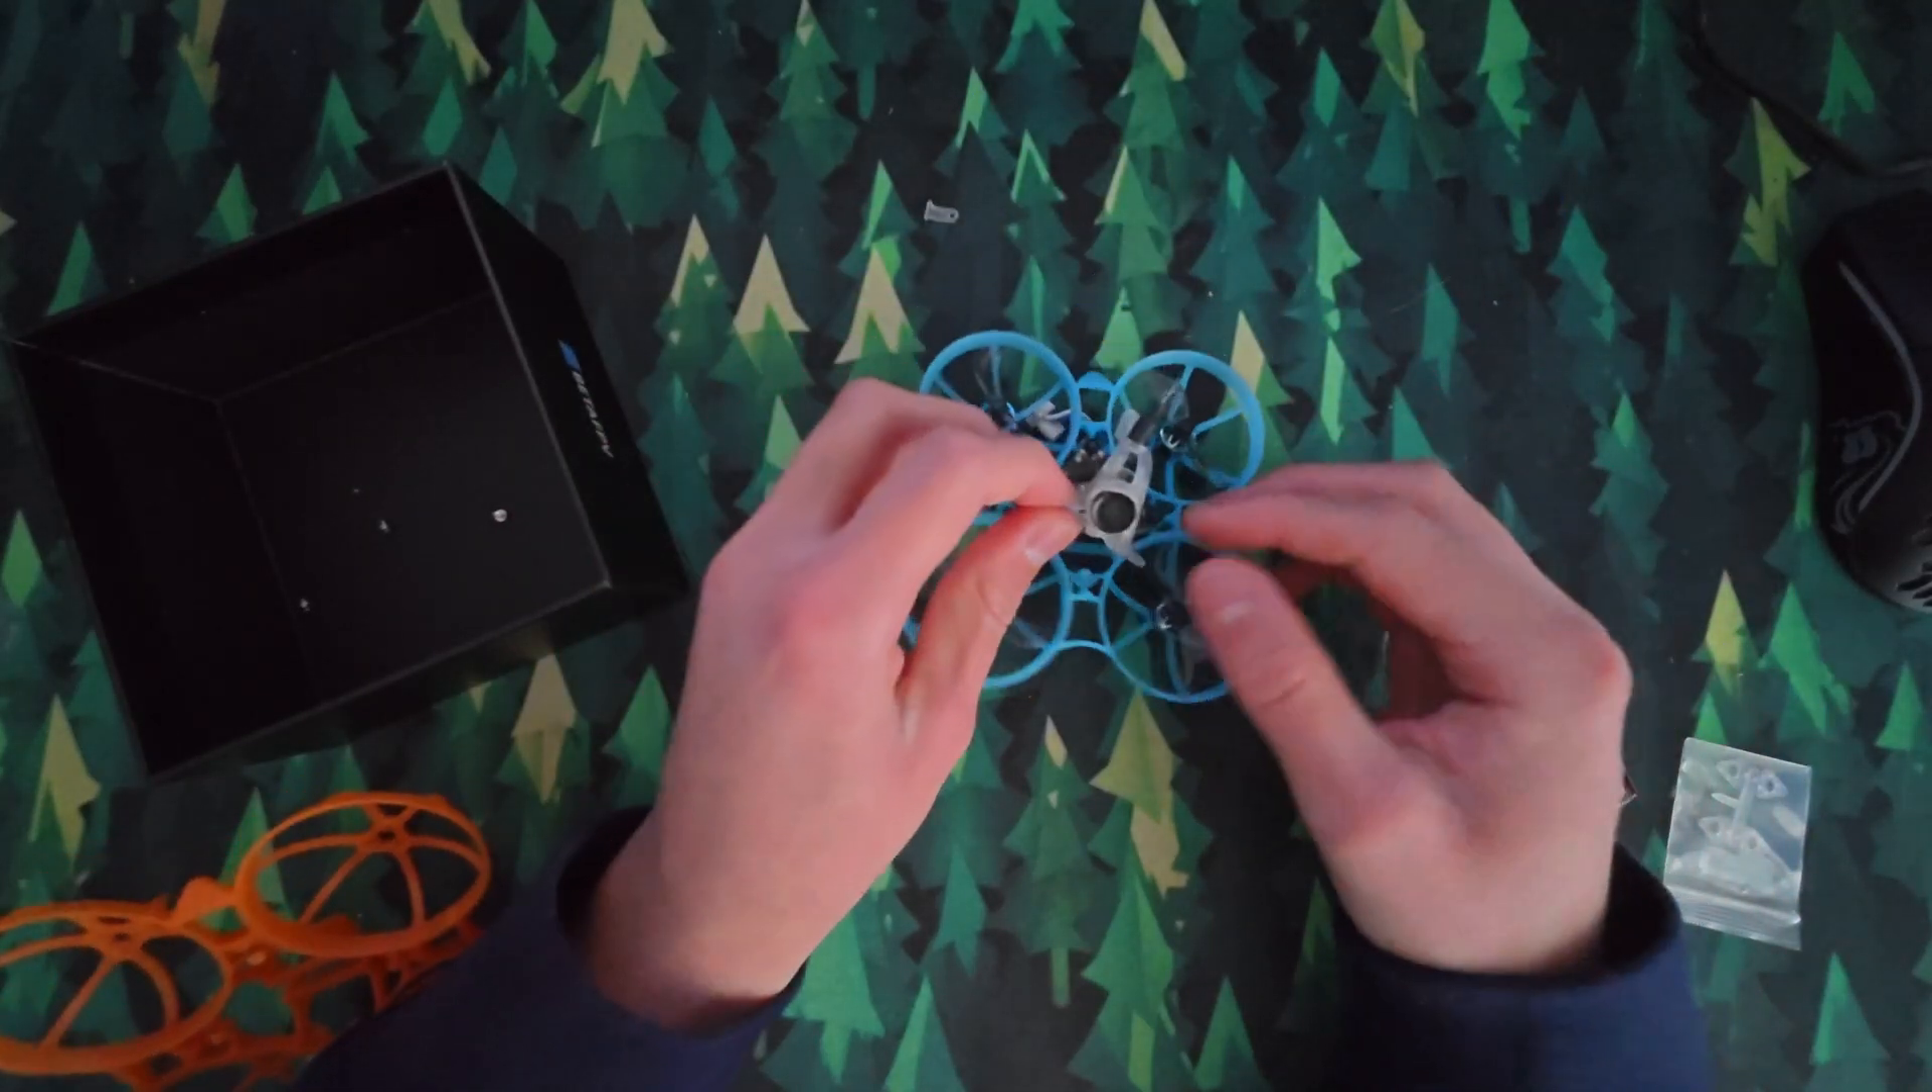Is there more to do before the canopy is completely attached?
Yes.